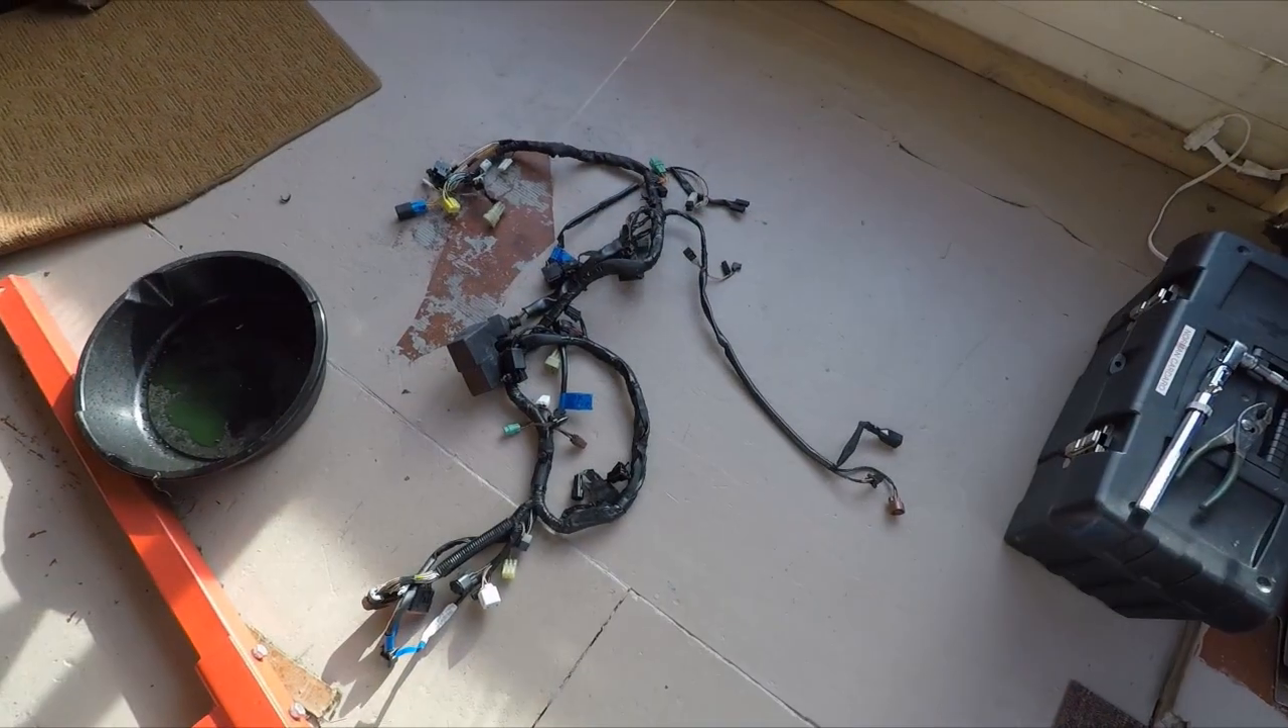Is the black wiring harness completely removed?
Yes.